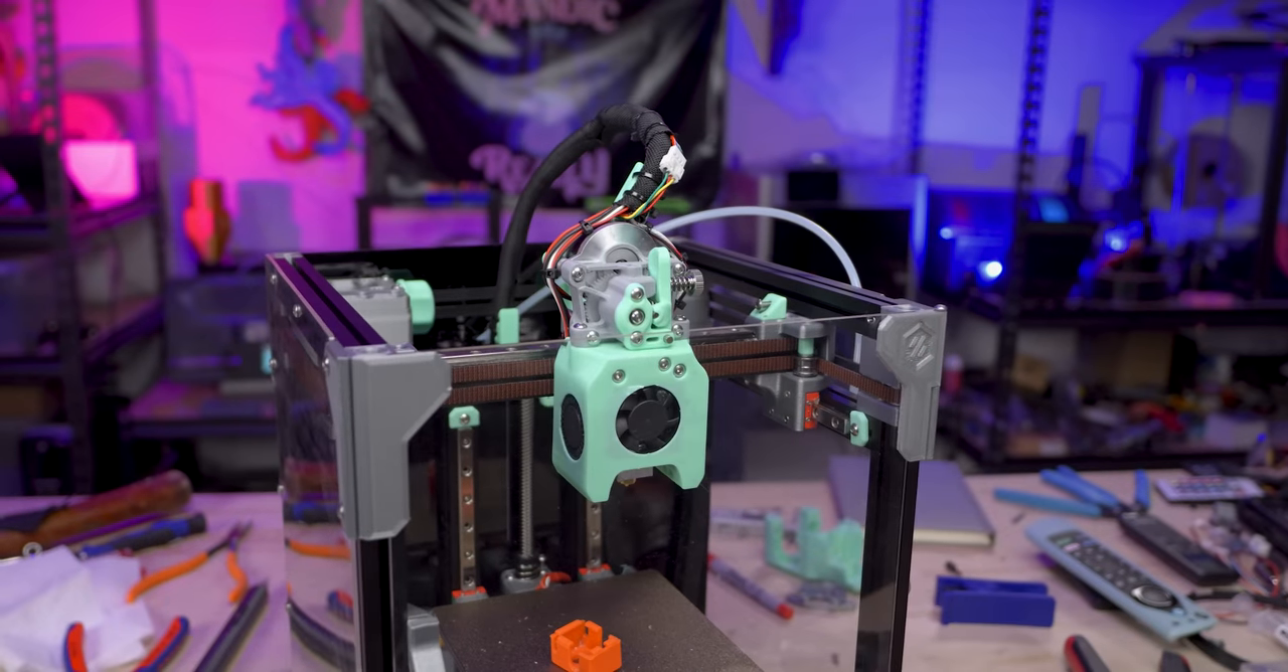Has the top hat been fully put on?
No.